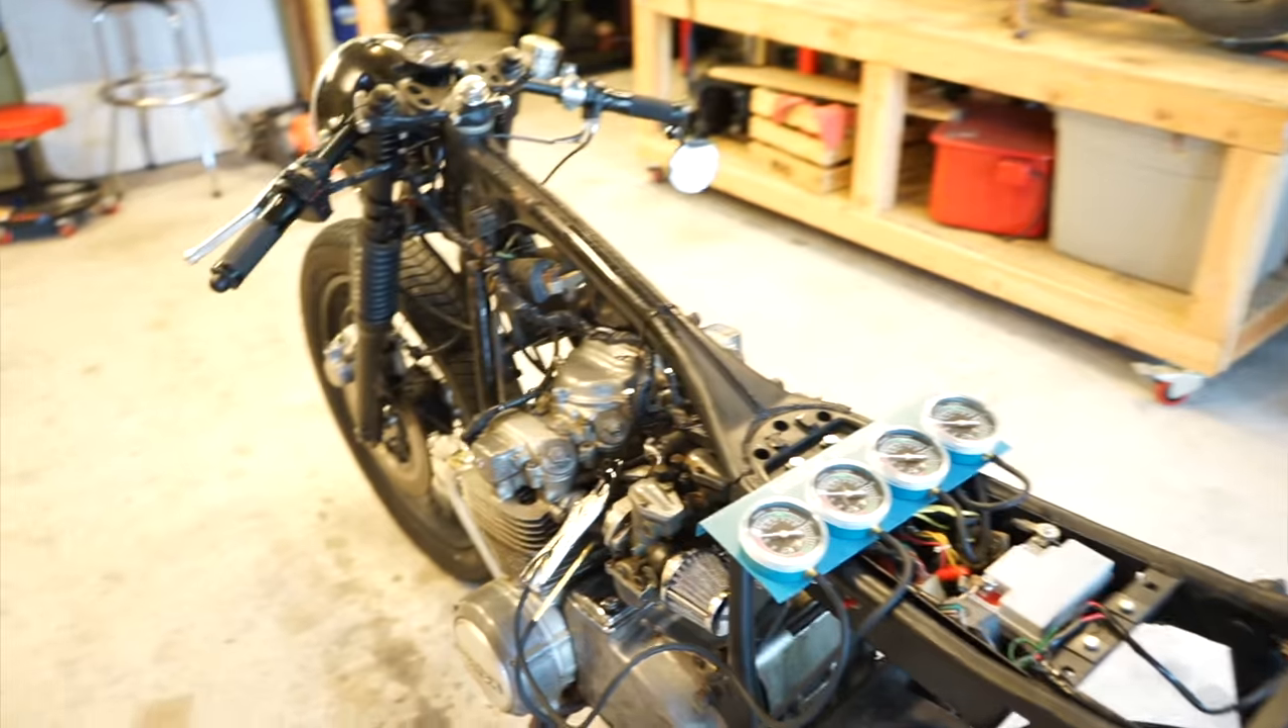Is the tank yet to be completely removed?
No.